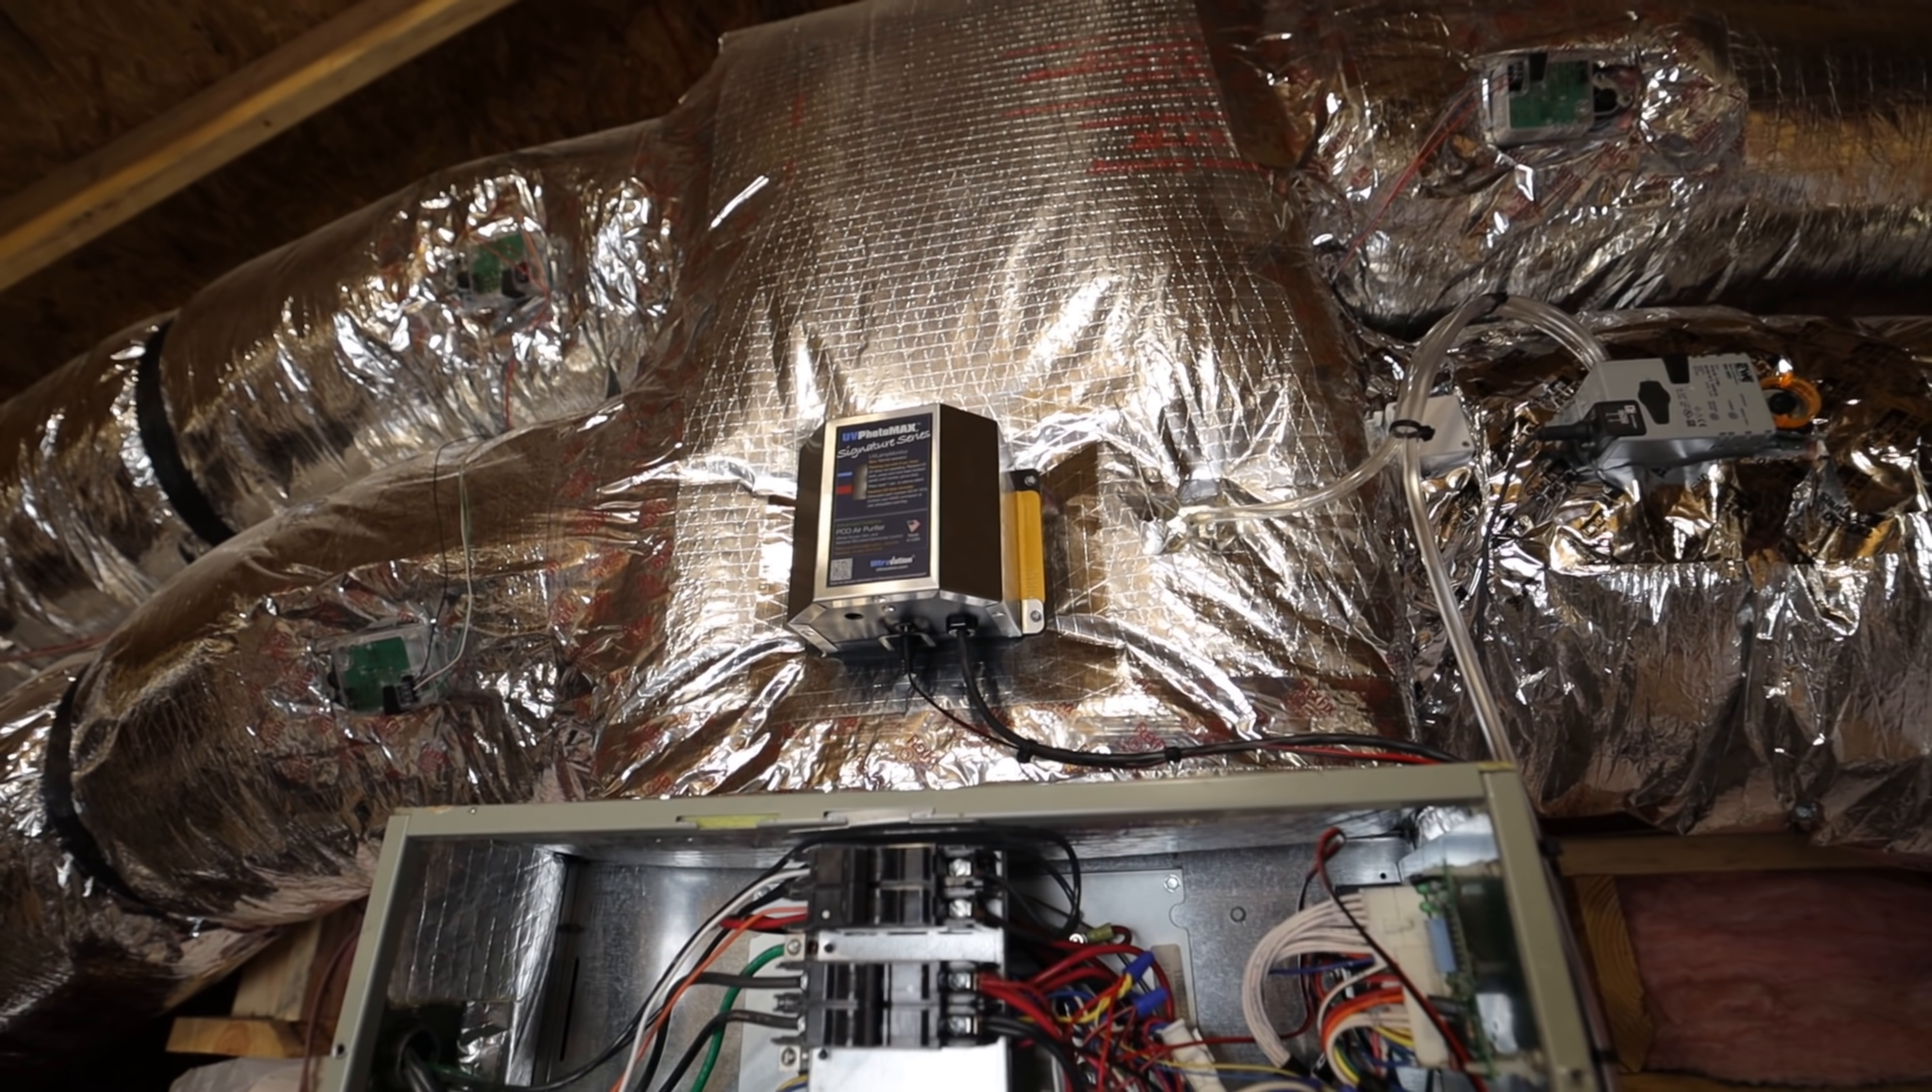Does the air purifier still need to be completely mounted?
No.